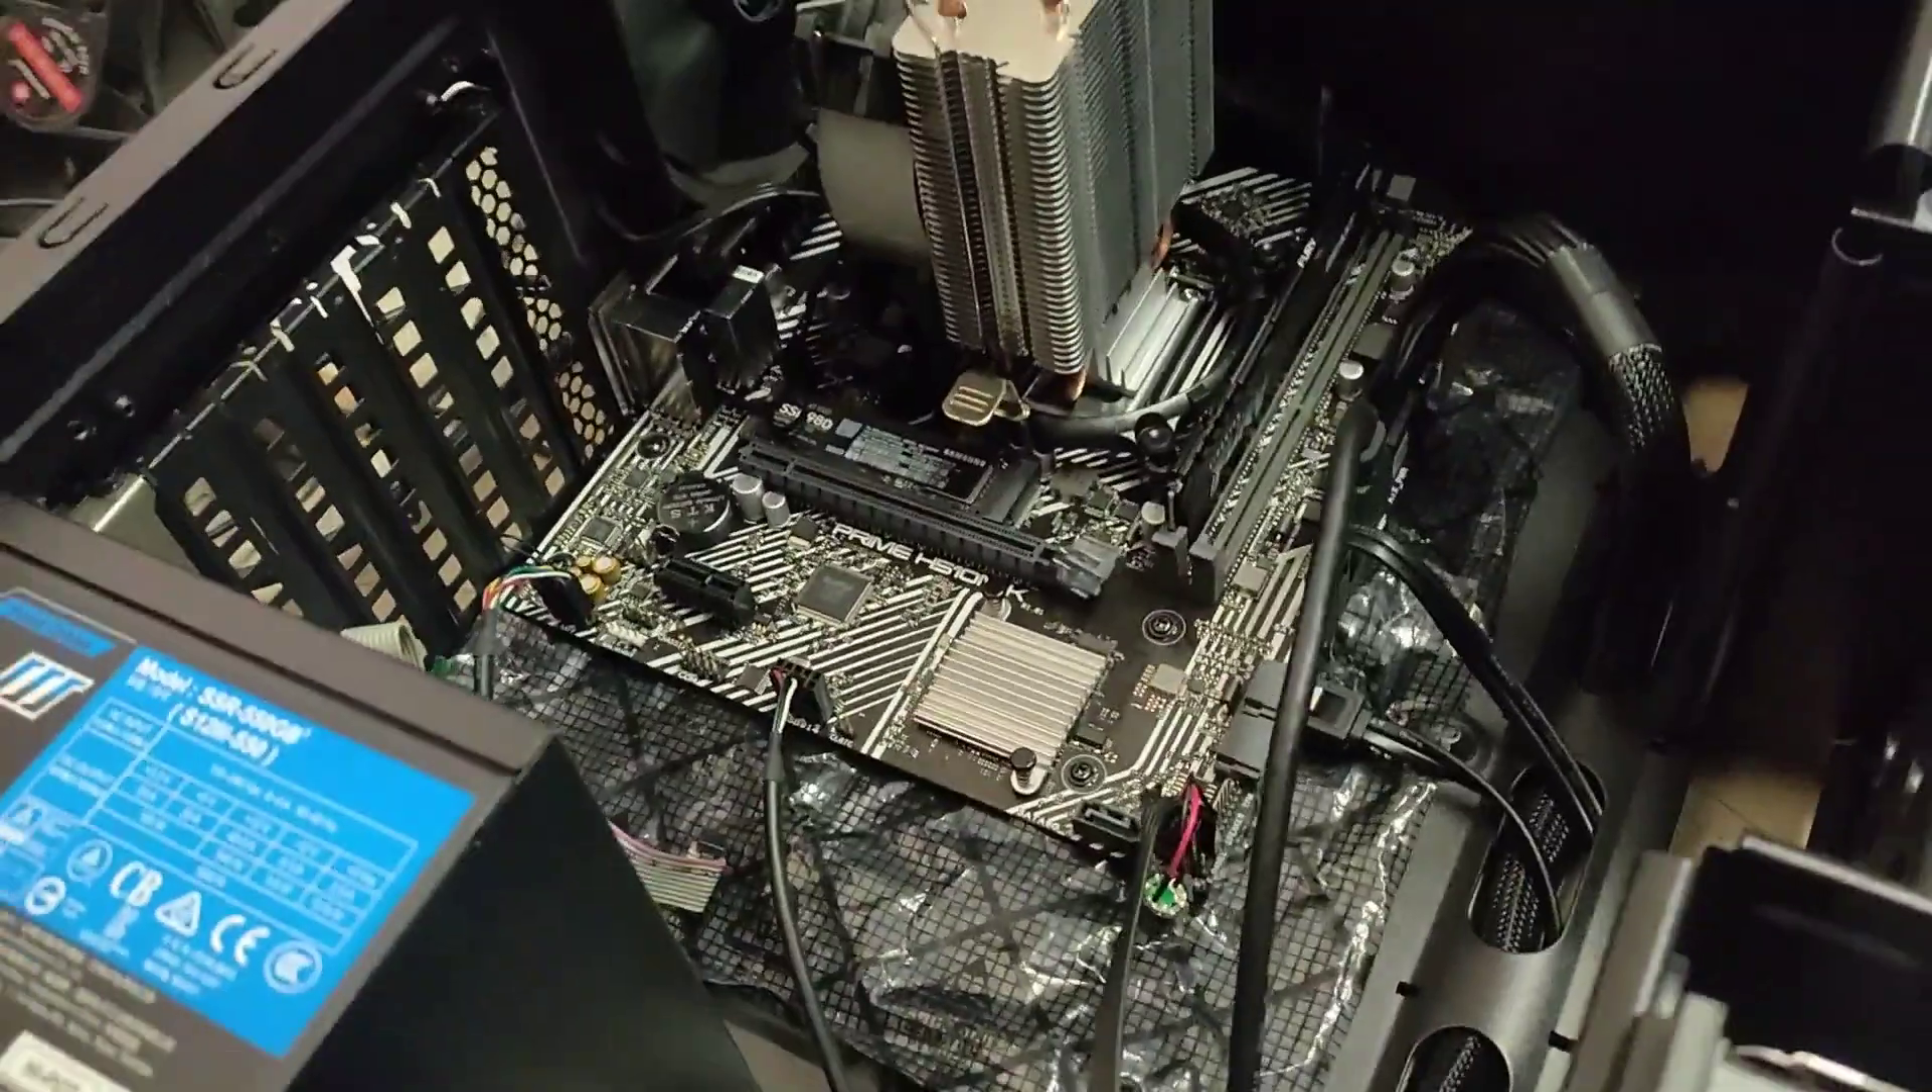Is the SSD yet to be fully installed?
No.